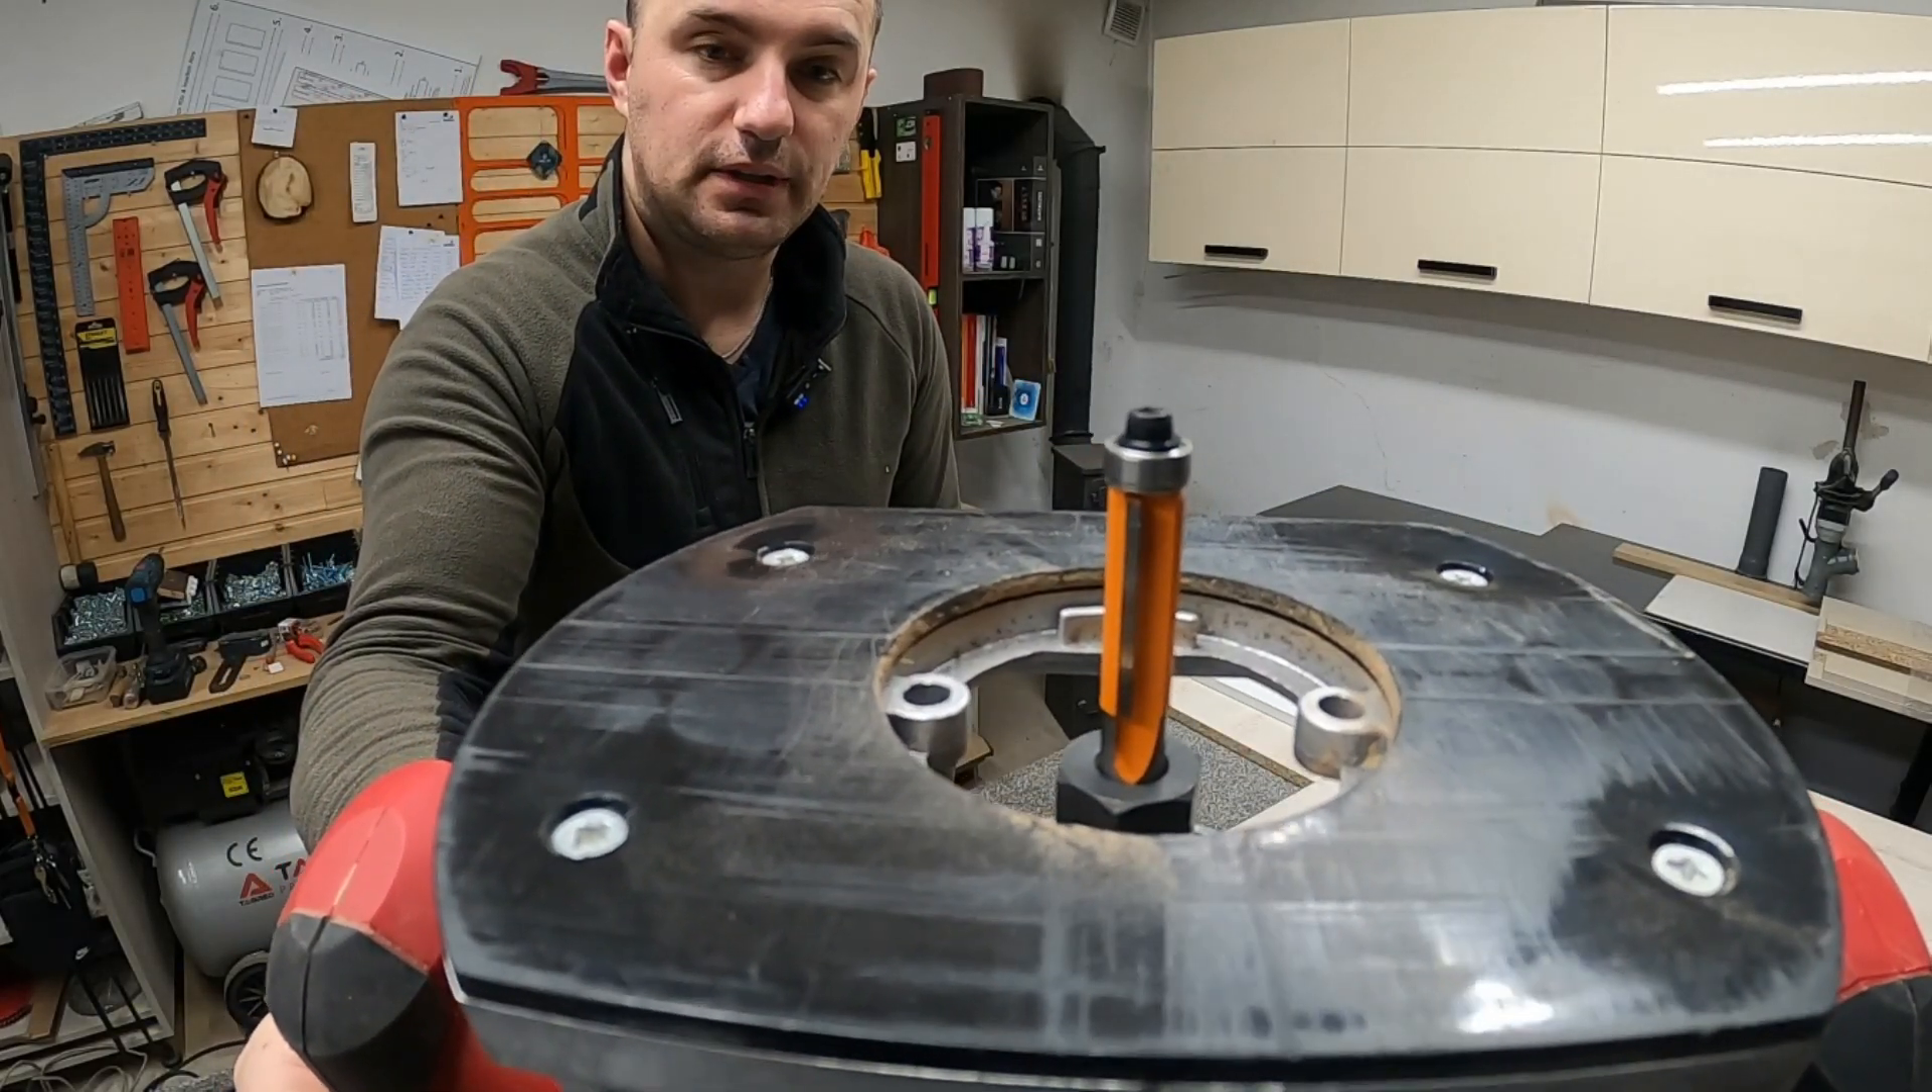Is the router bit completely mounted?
Yes.